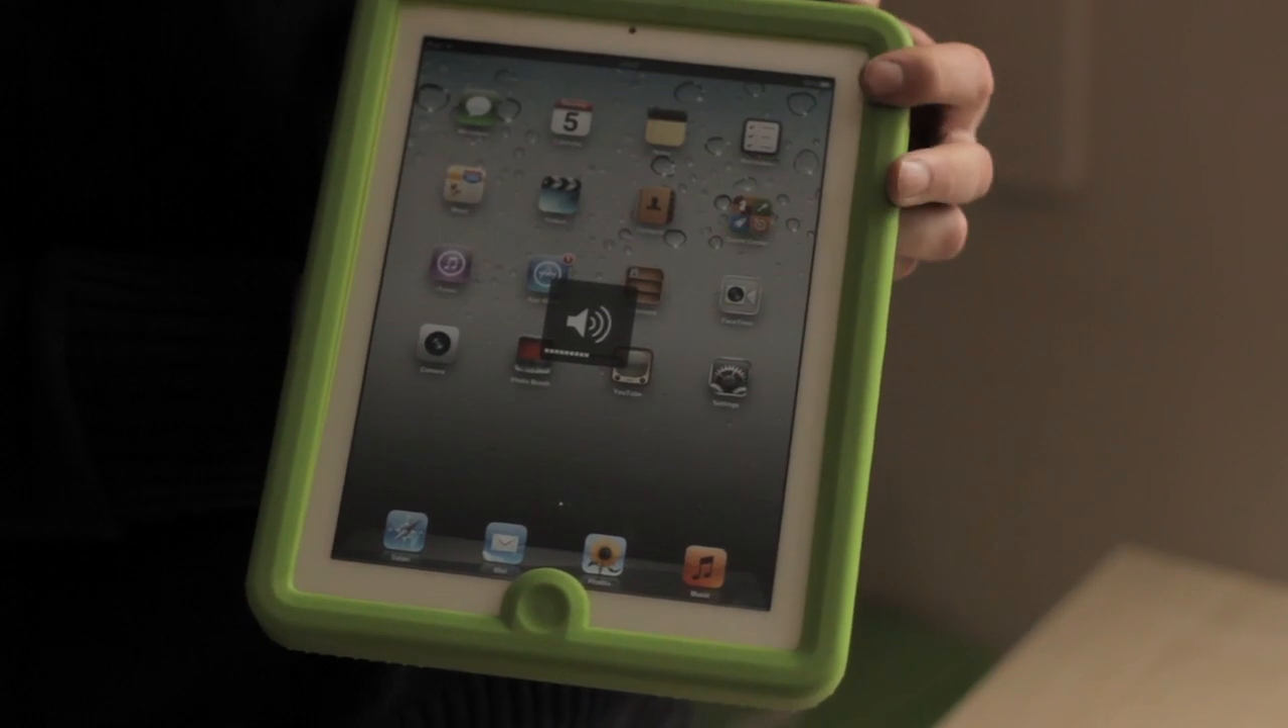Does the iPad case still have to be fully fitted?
No.